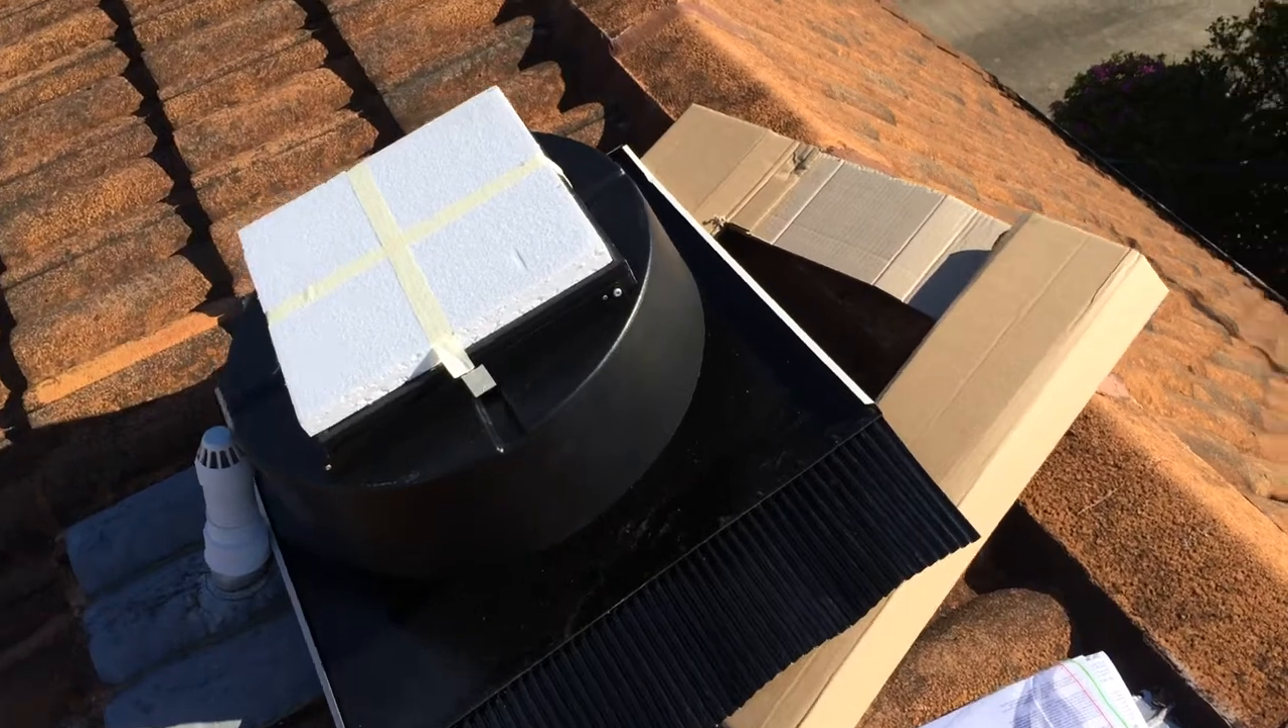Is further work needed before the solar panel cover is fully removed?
Yes.